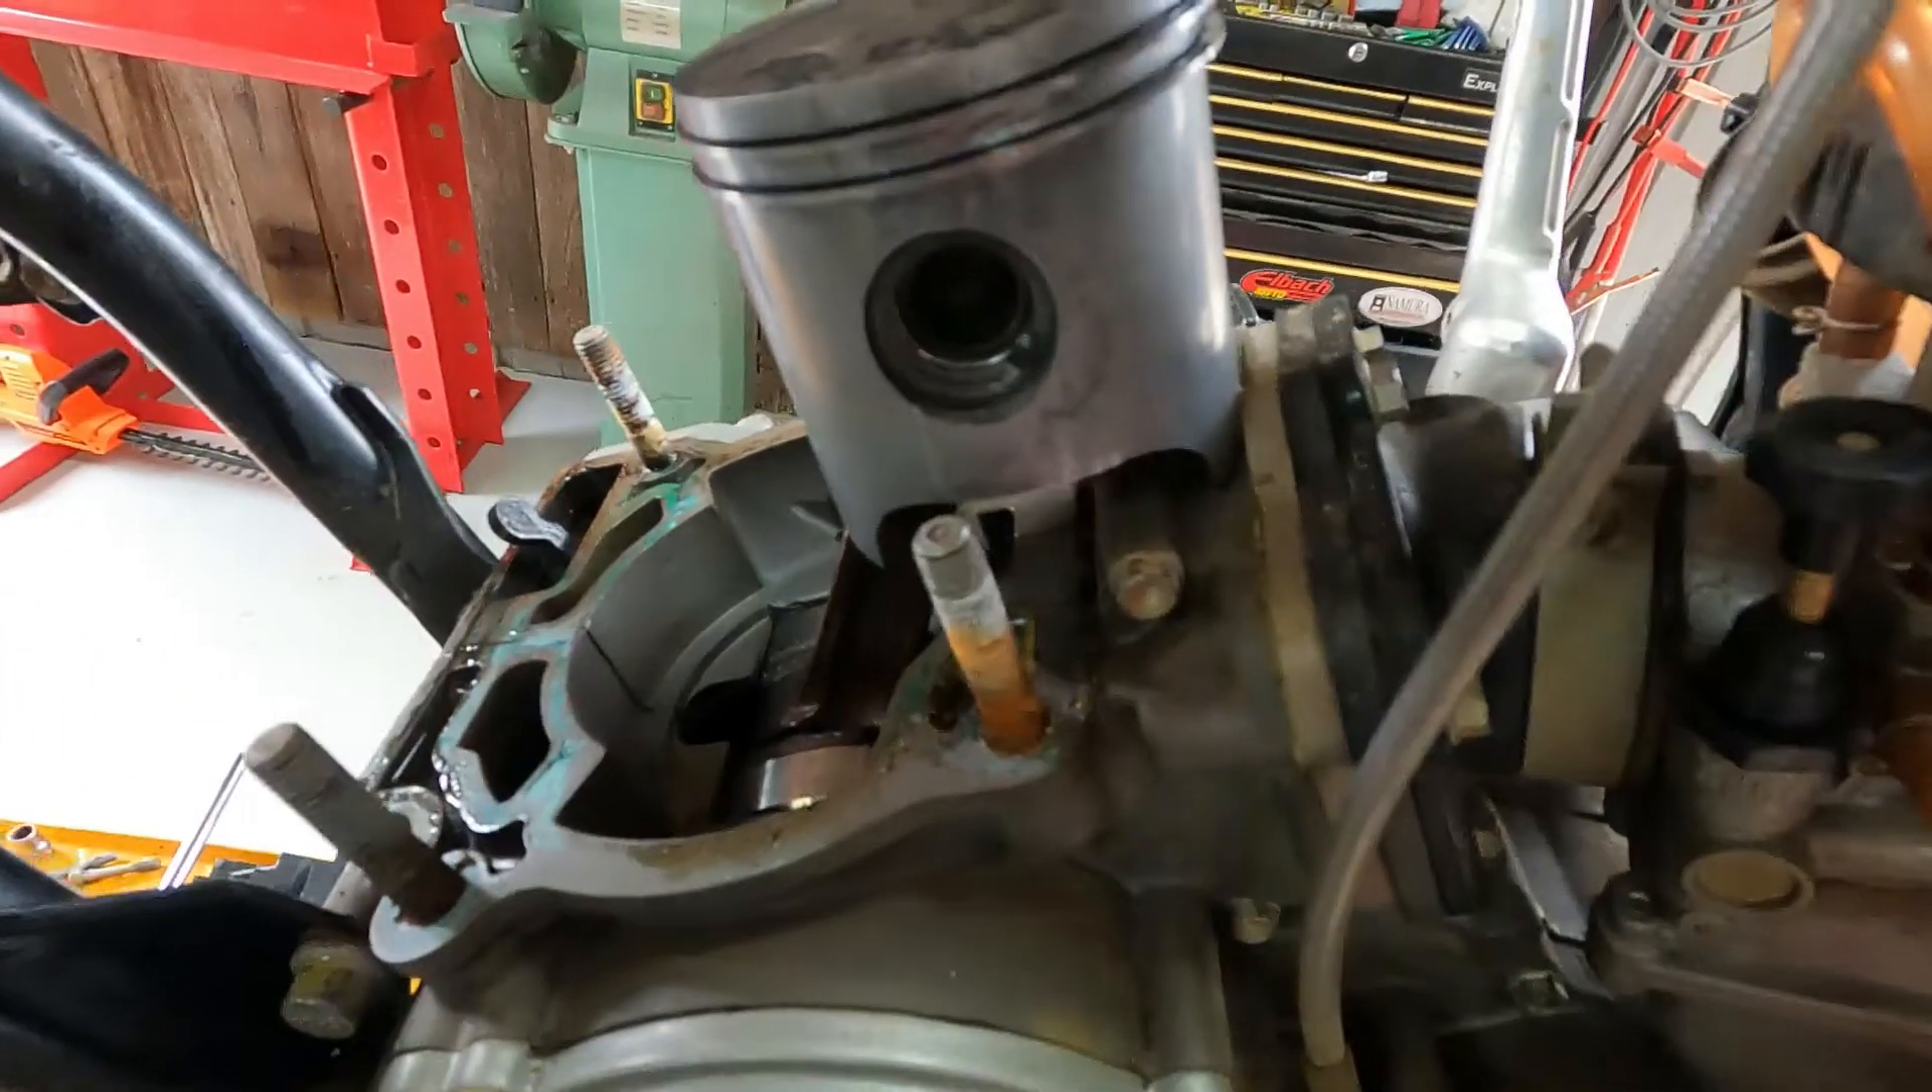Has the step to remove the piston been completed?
No.